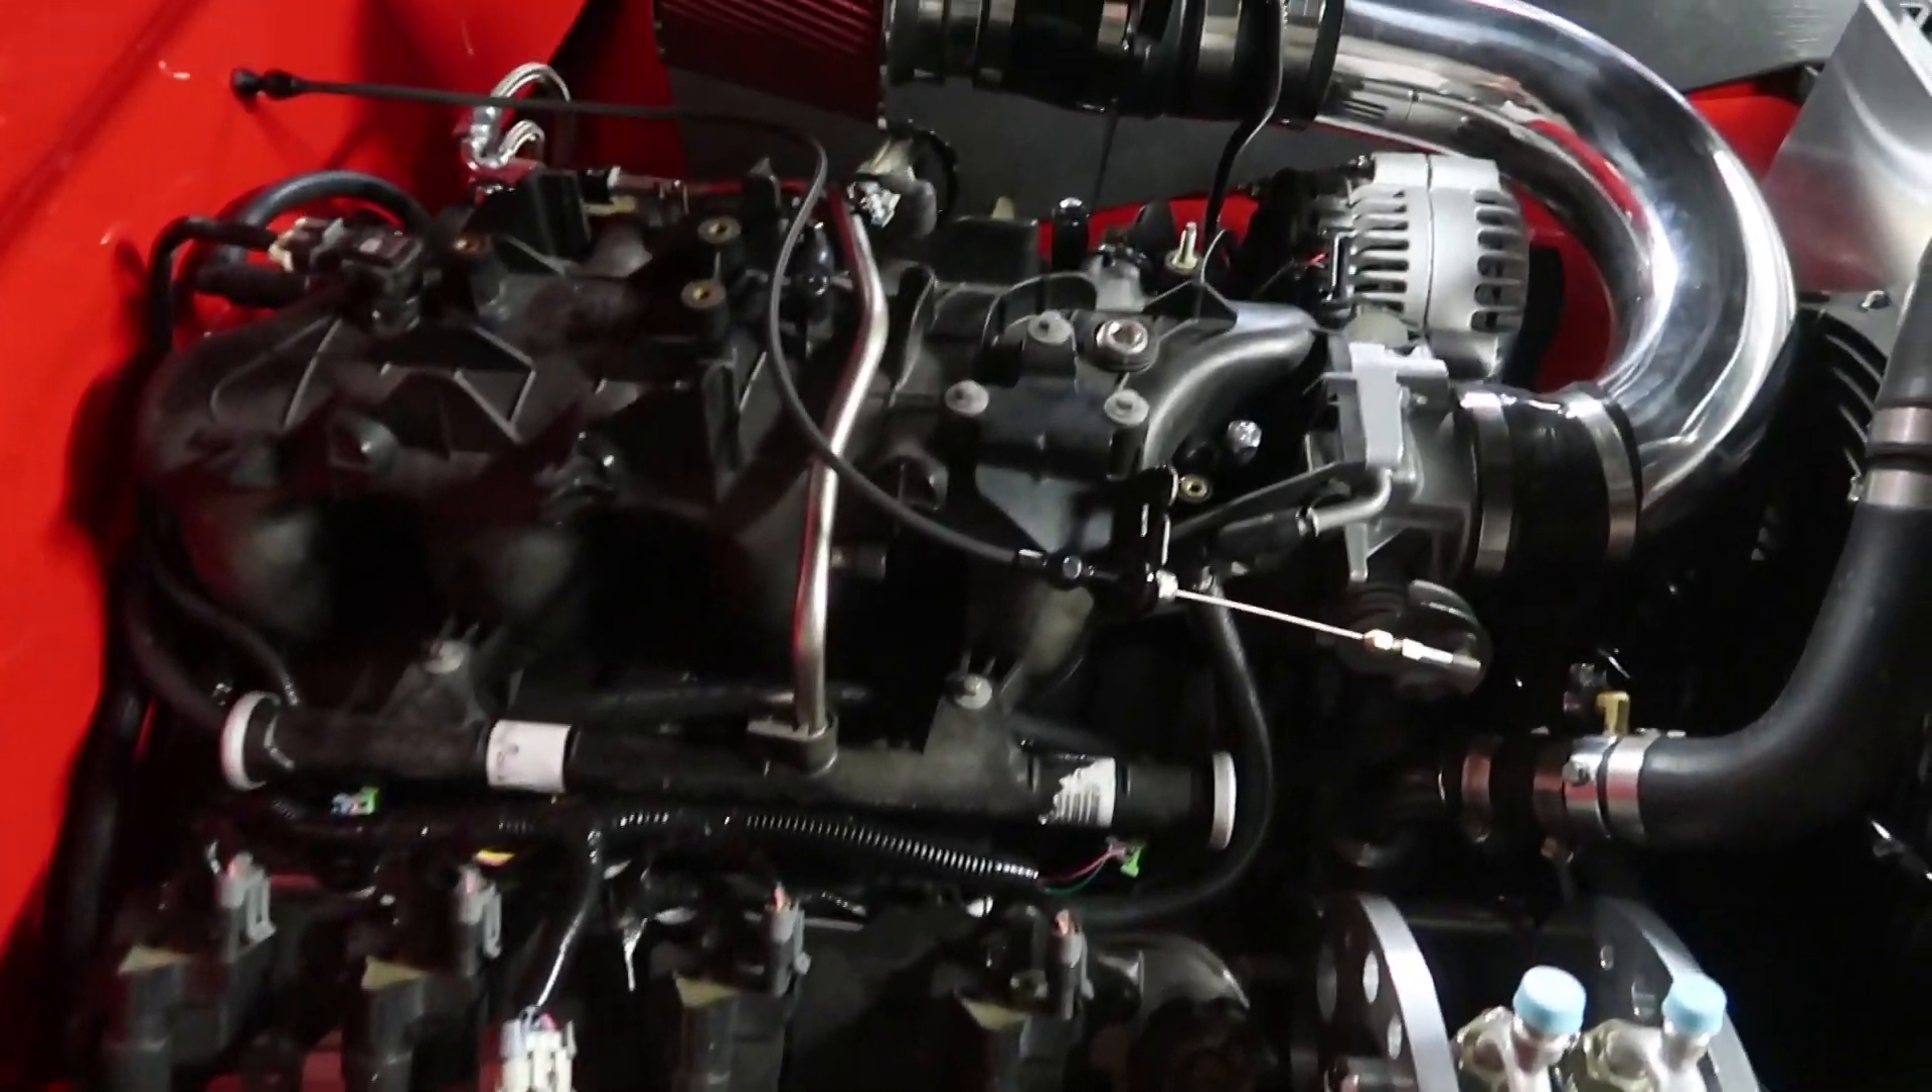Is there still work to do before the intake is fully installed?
No.